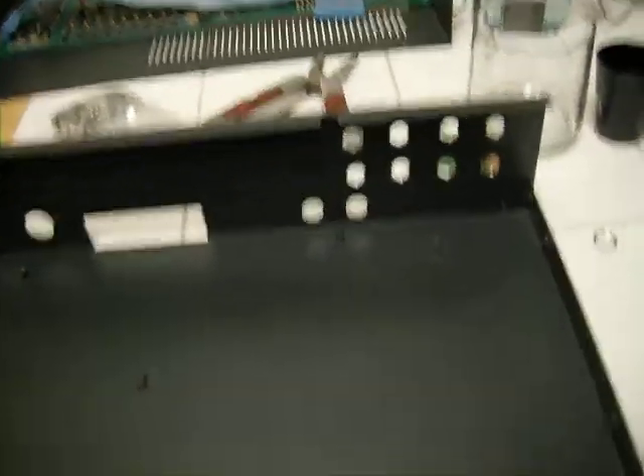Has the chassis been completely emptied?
Yes.